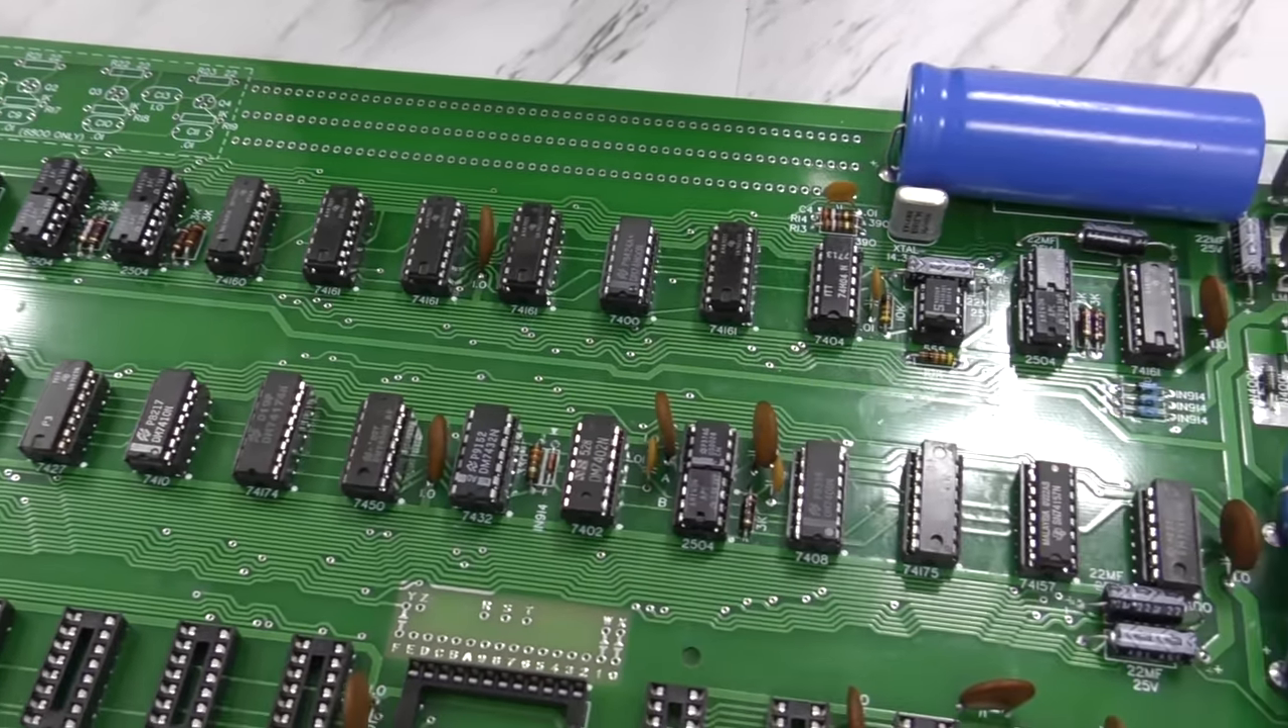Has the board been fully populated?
No.